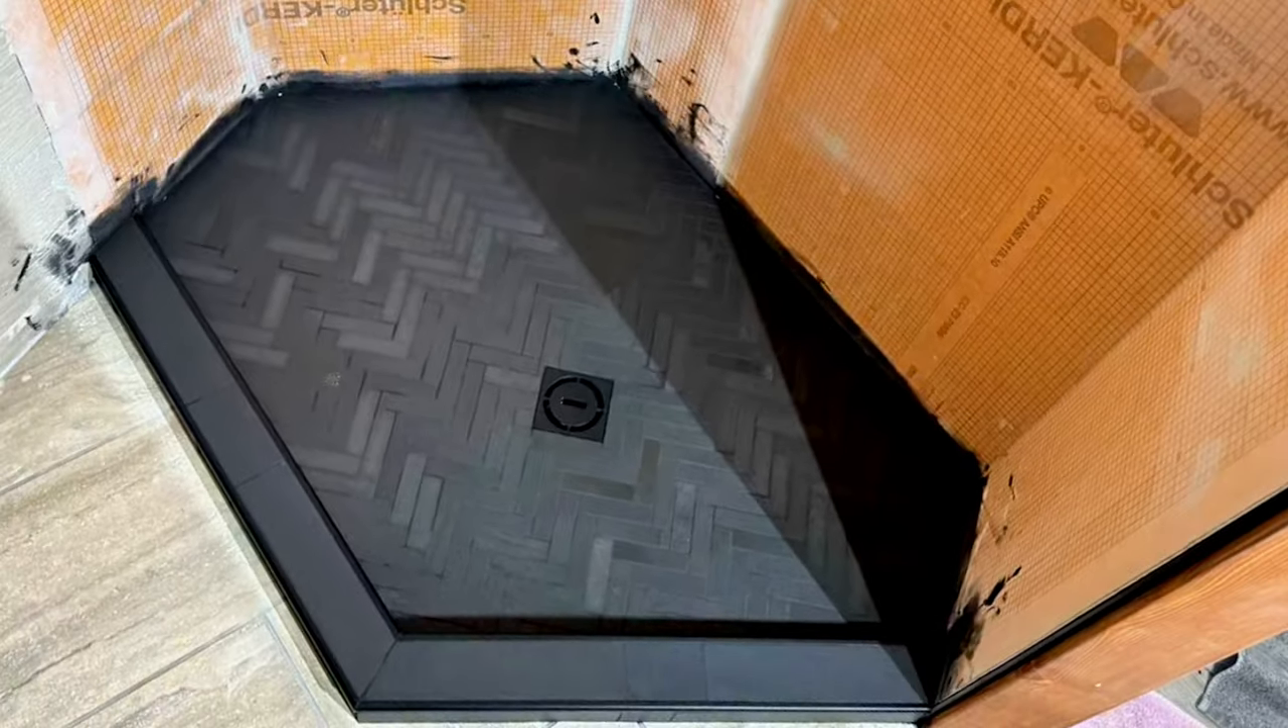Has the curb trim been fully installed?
Yes.